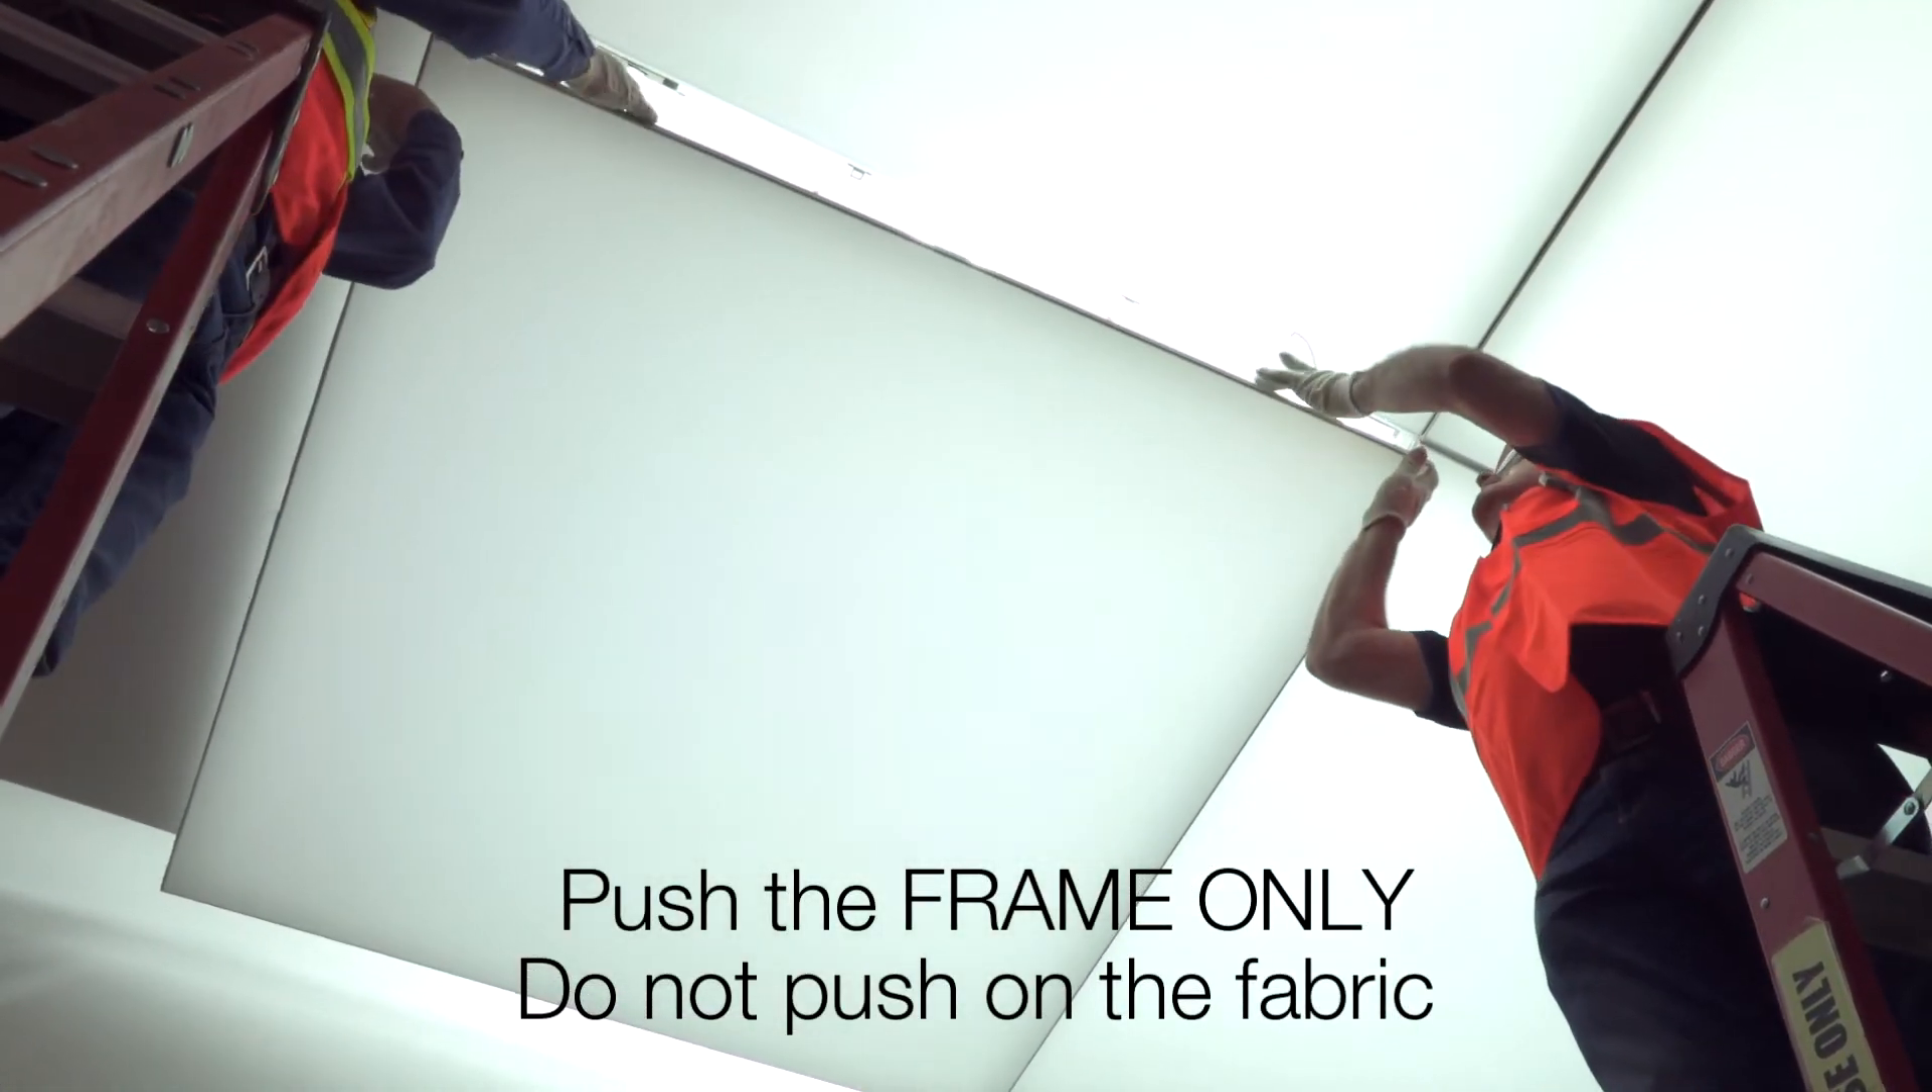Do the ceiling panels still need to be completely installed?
Yes.